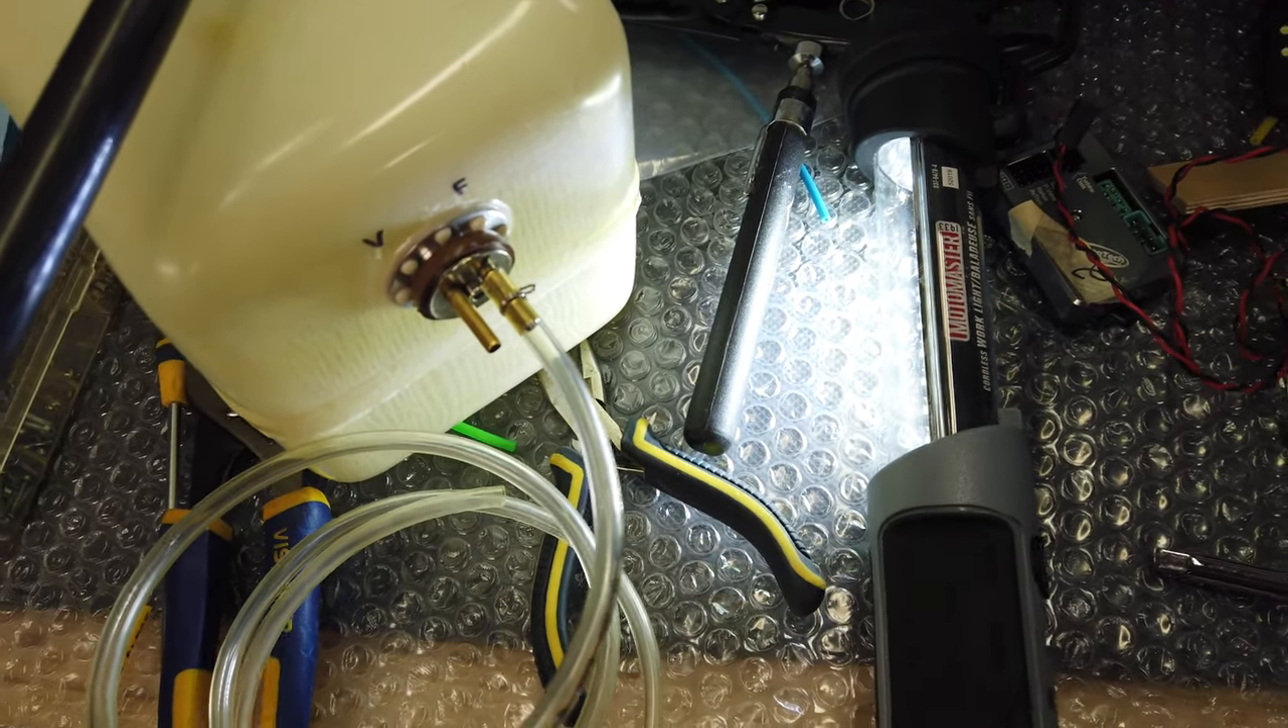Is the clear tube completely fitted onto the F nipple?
Yes.